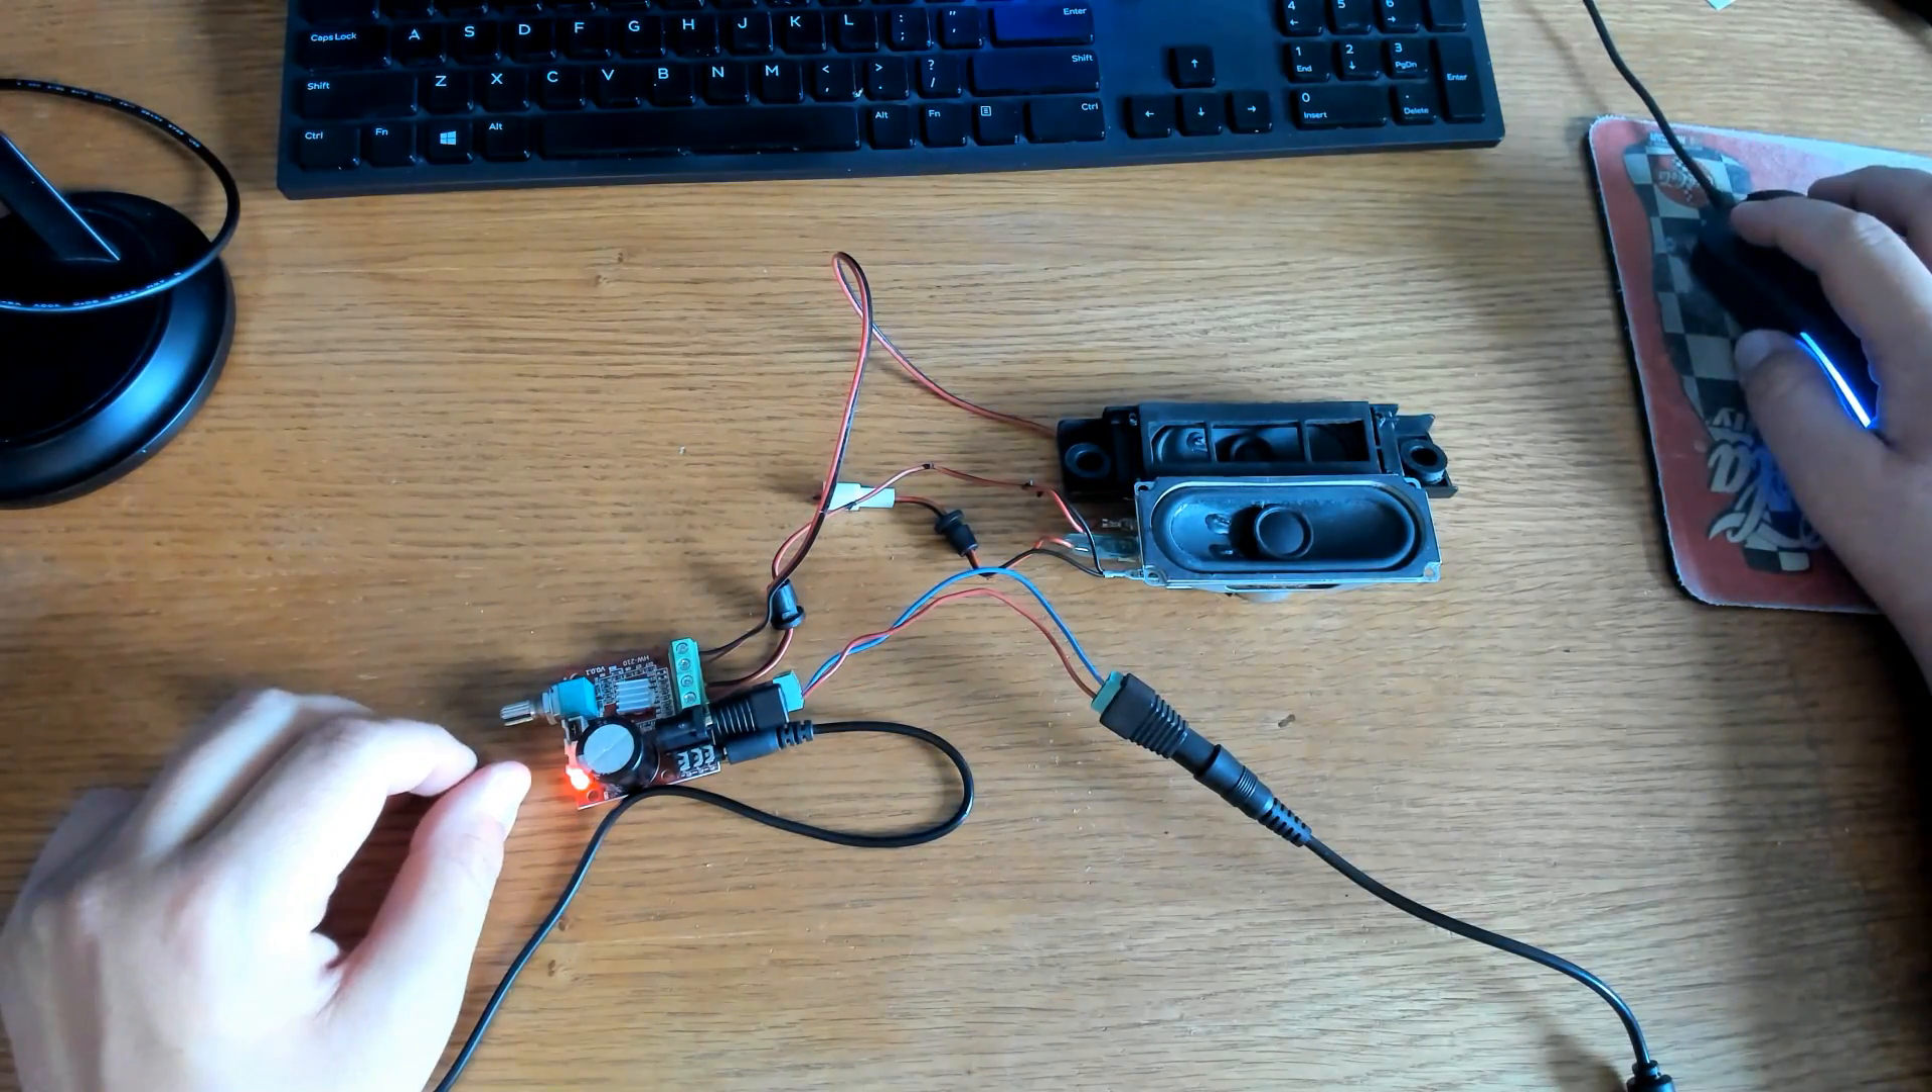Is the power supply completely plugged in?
Yes.